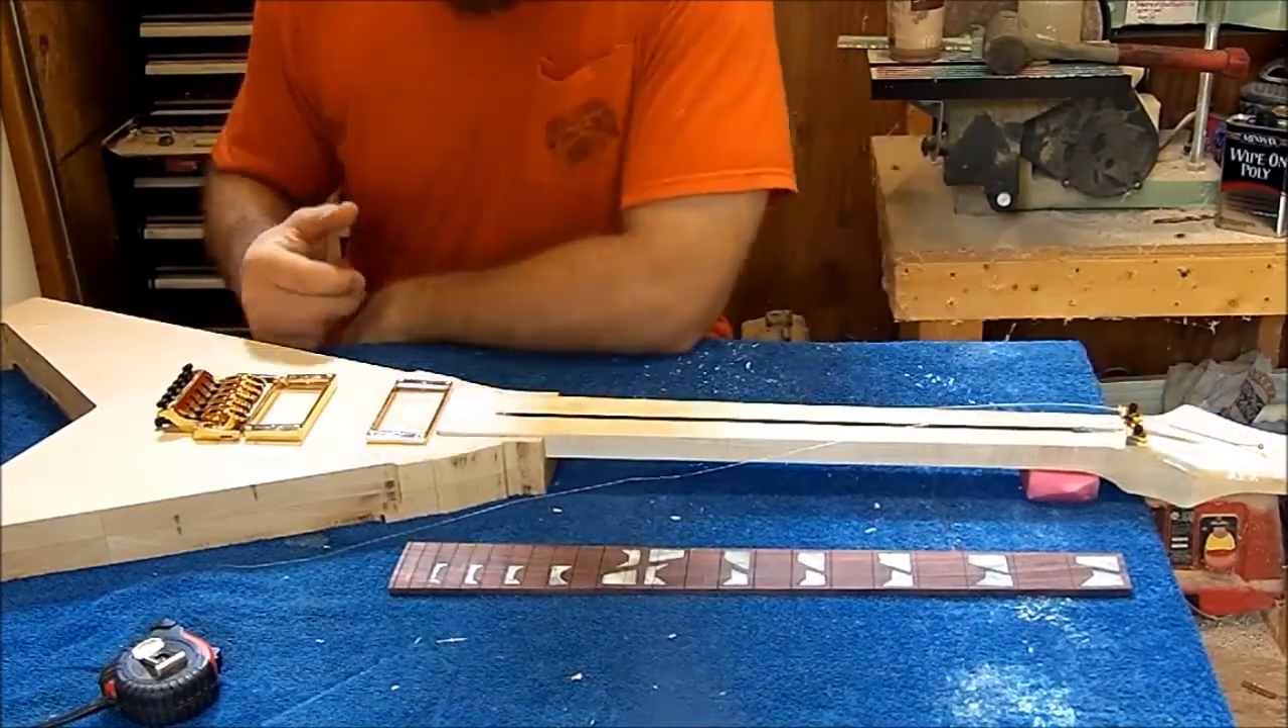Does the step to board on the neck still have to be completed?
Yes.